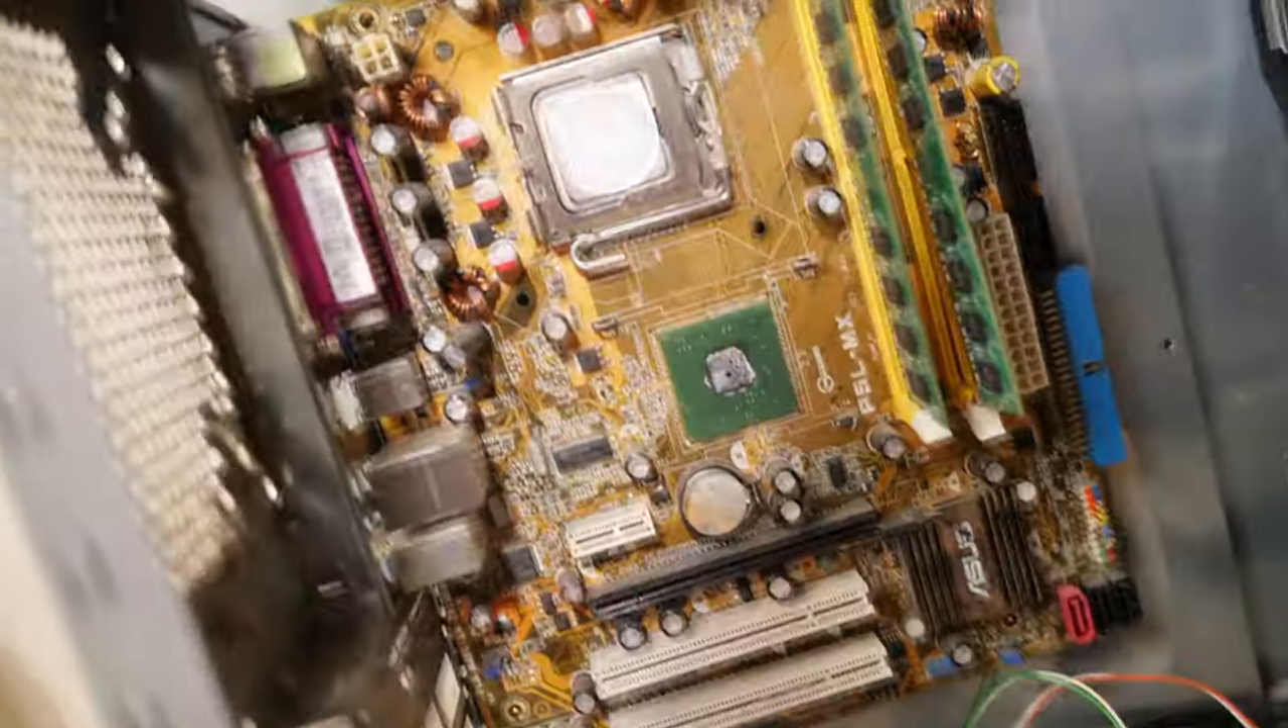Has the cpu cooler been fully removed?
Yes.